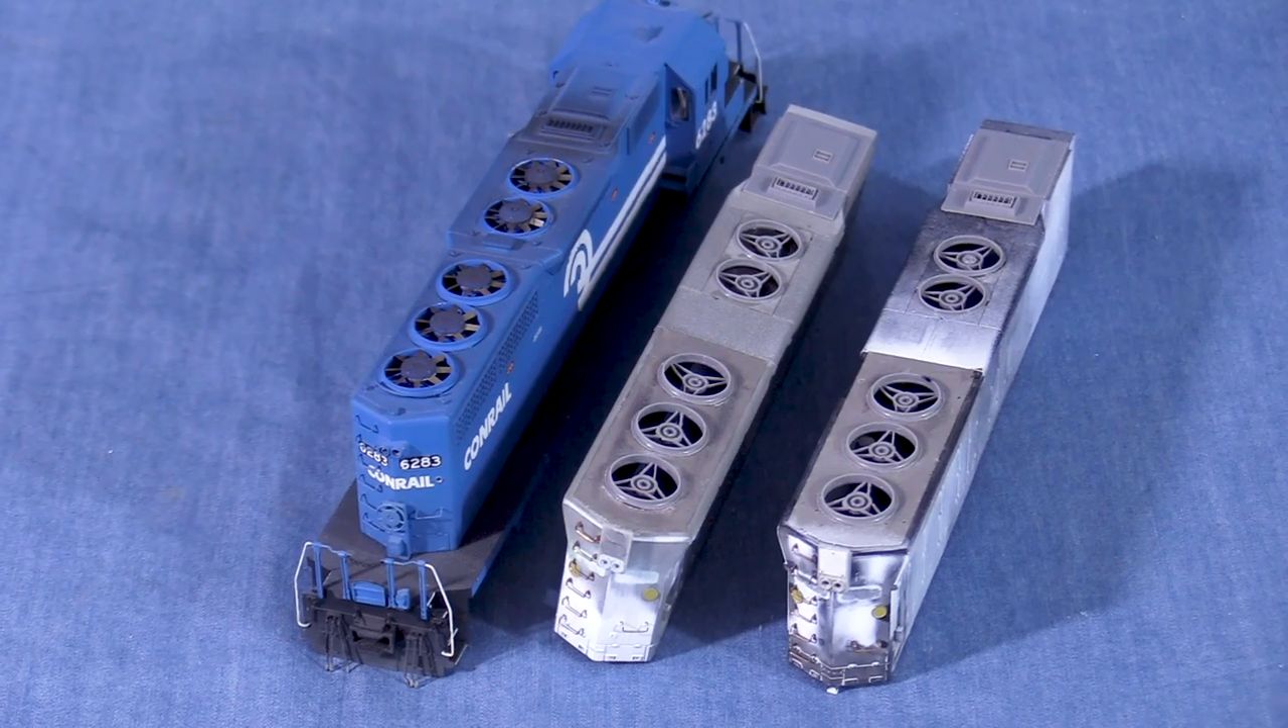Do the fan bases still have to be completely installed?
No.